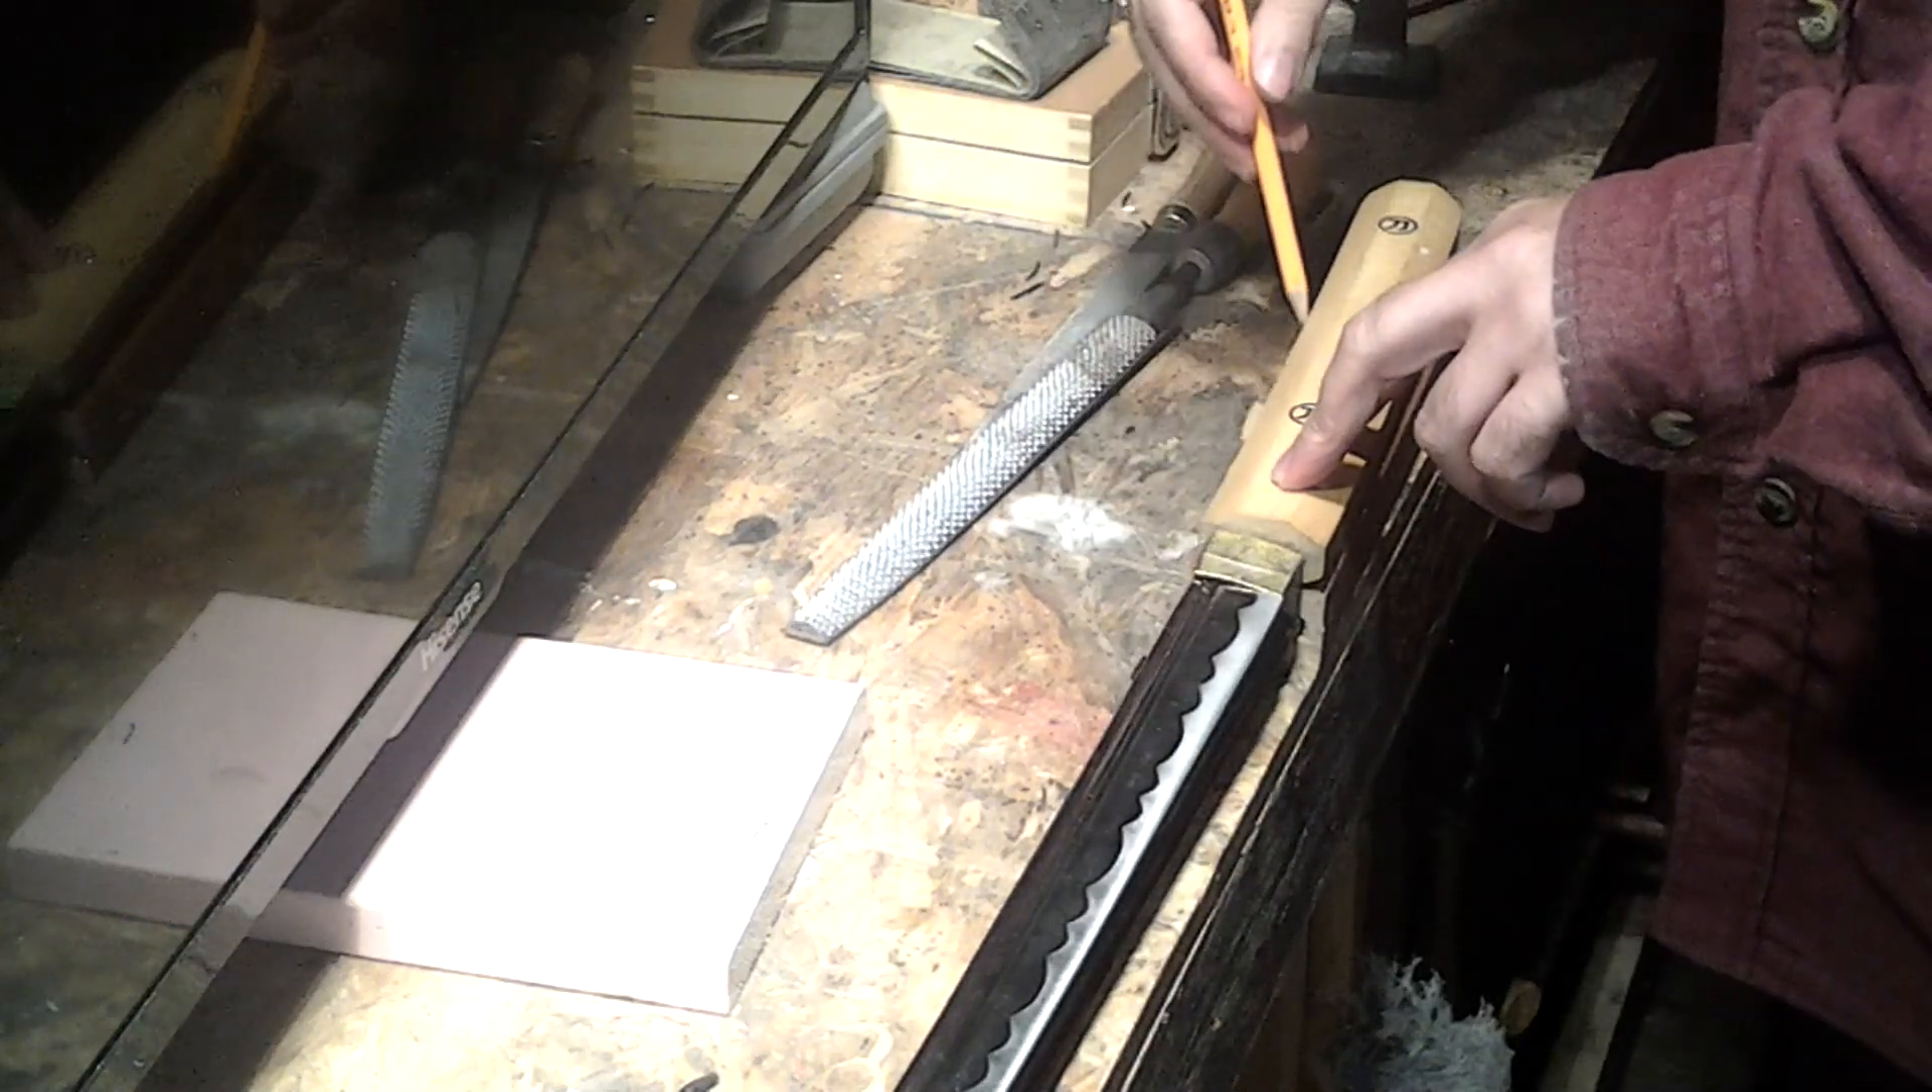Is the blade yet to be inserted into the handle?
No.